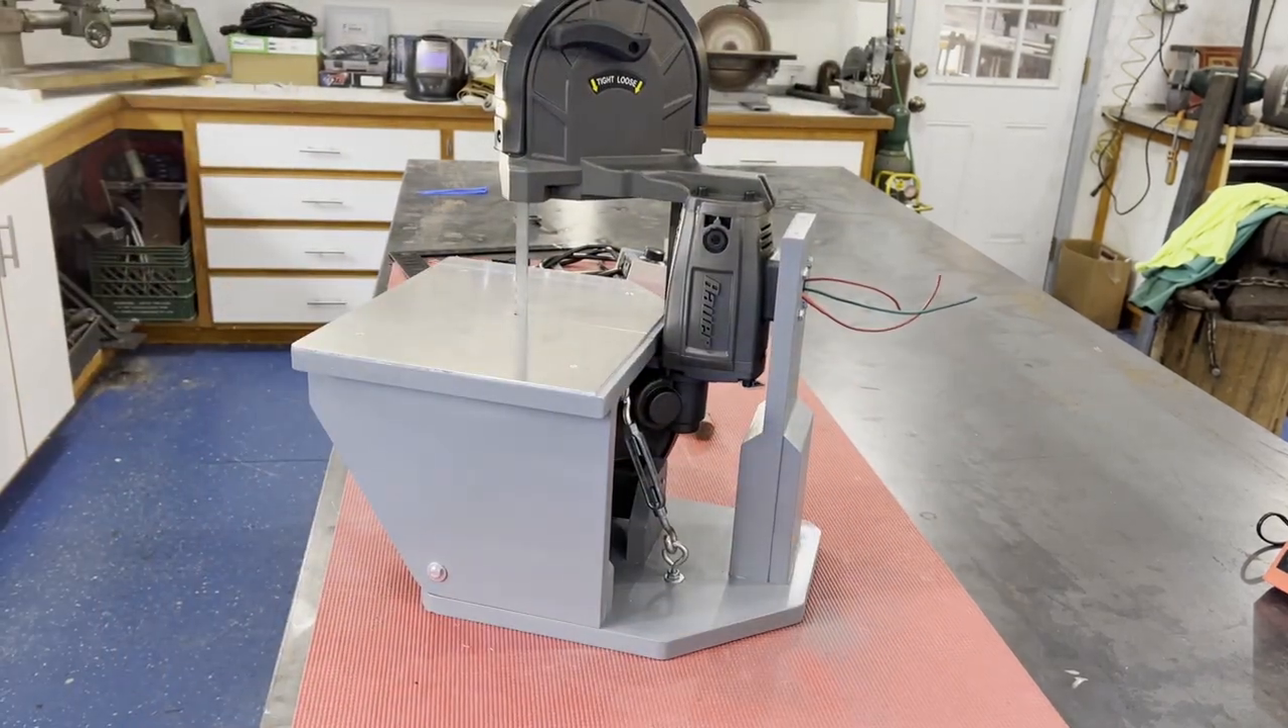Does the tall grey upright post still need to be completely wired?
Yes.